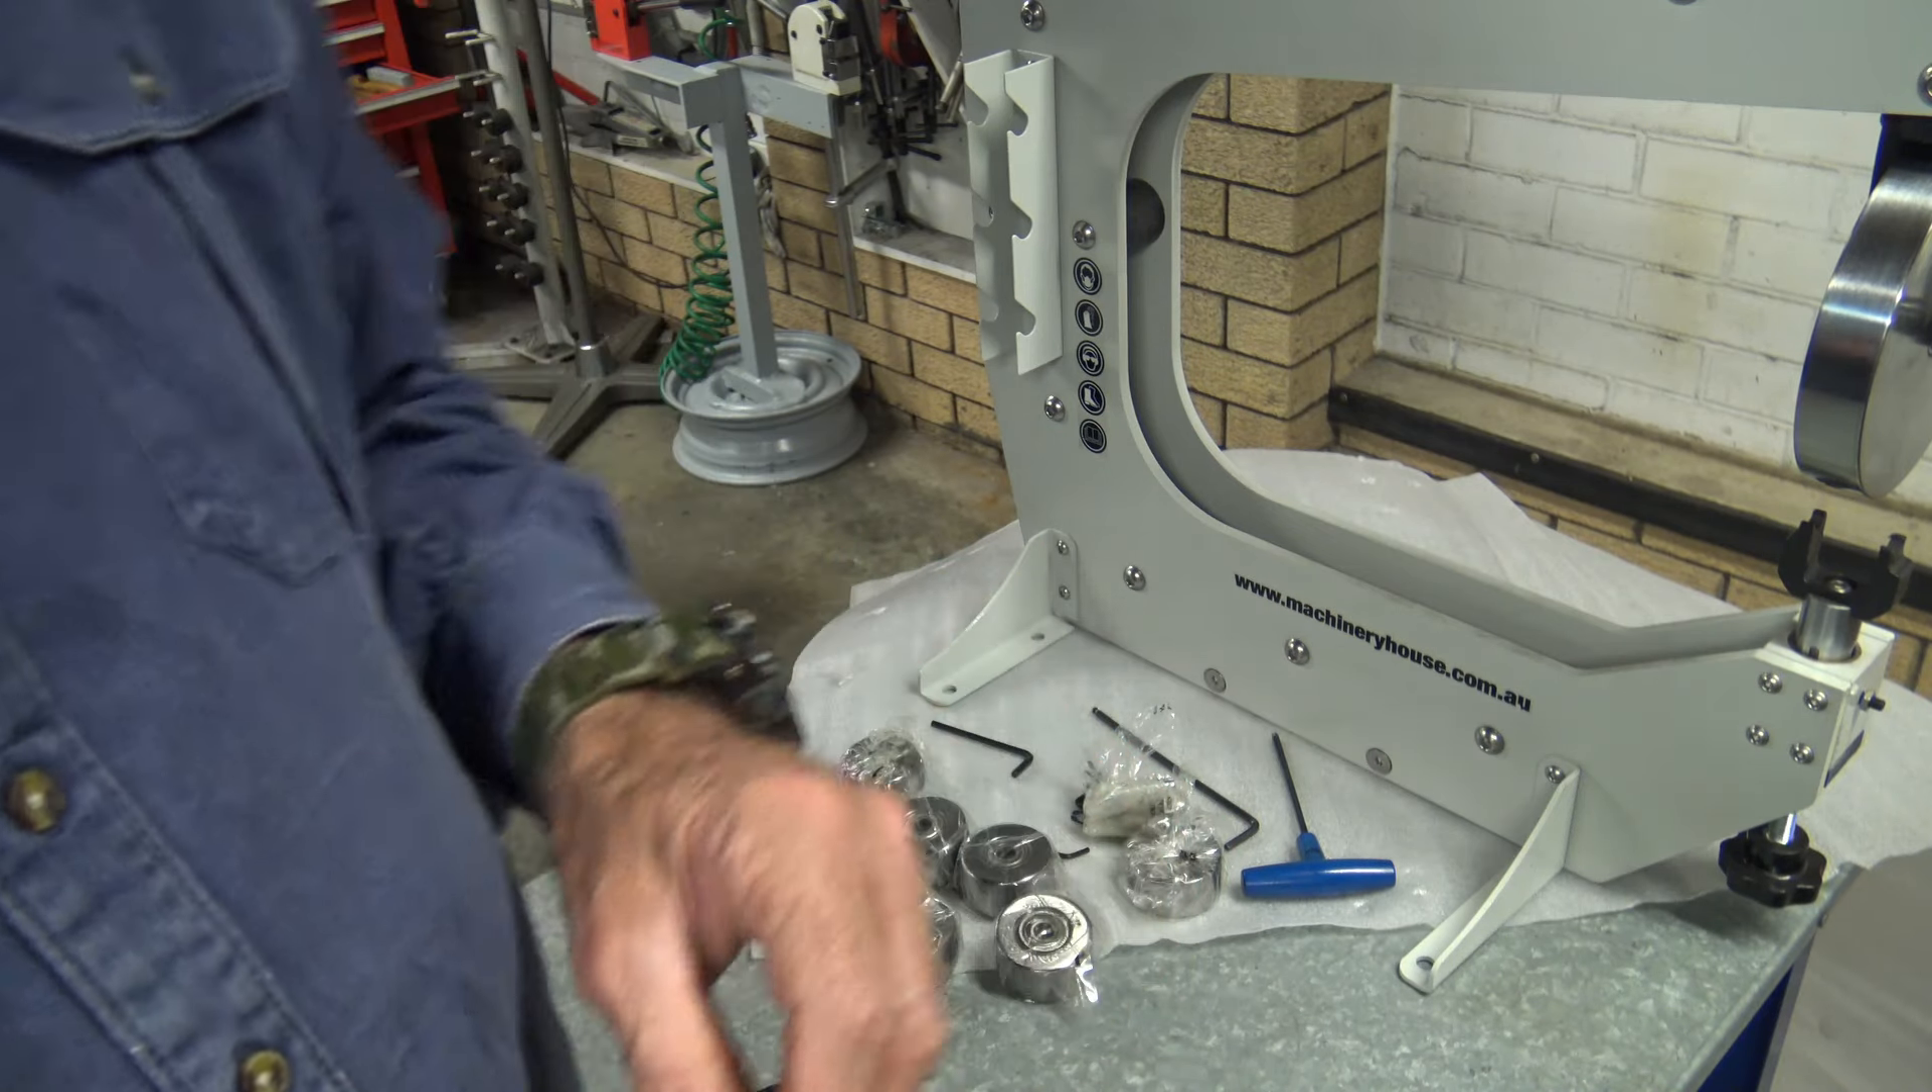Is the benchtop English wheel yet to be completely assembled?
Yes.